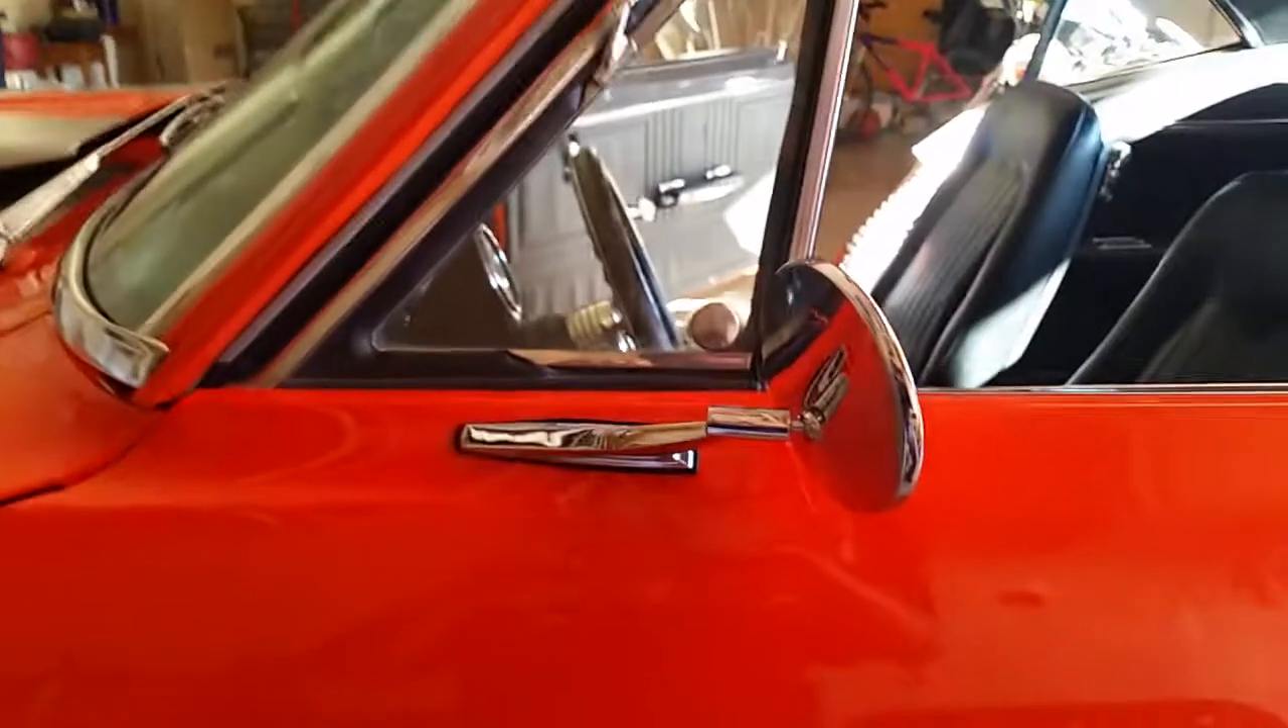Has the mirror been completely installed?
Yes.